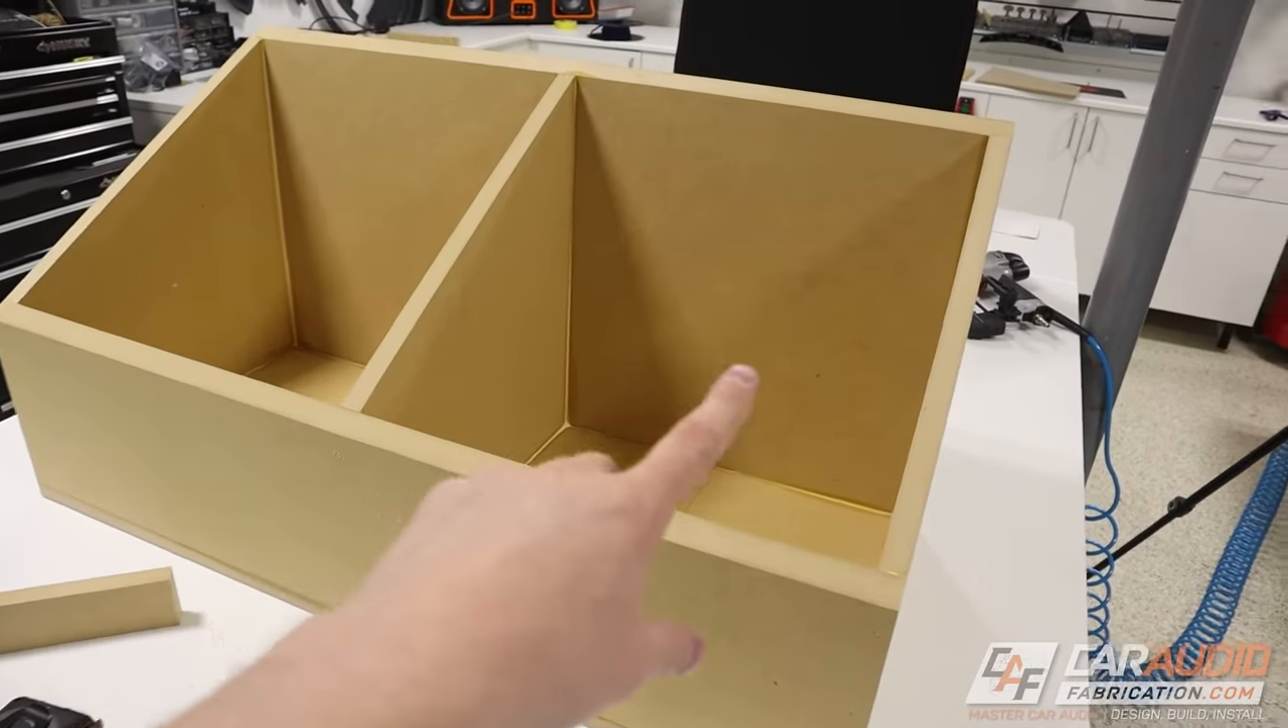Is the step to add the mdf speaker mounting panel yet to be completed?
Yes.